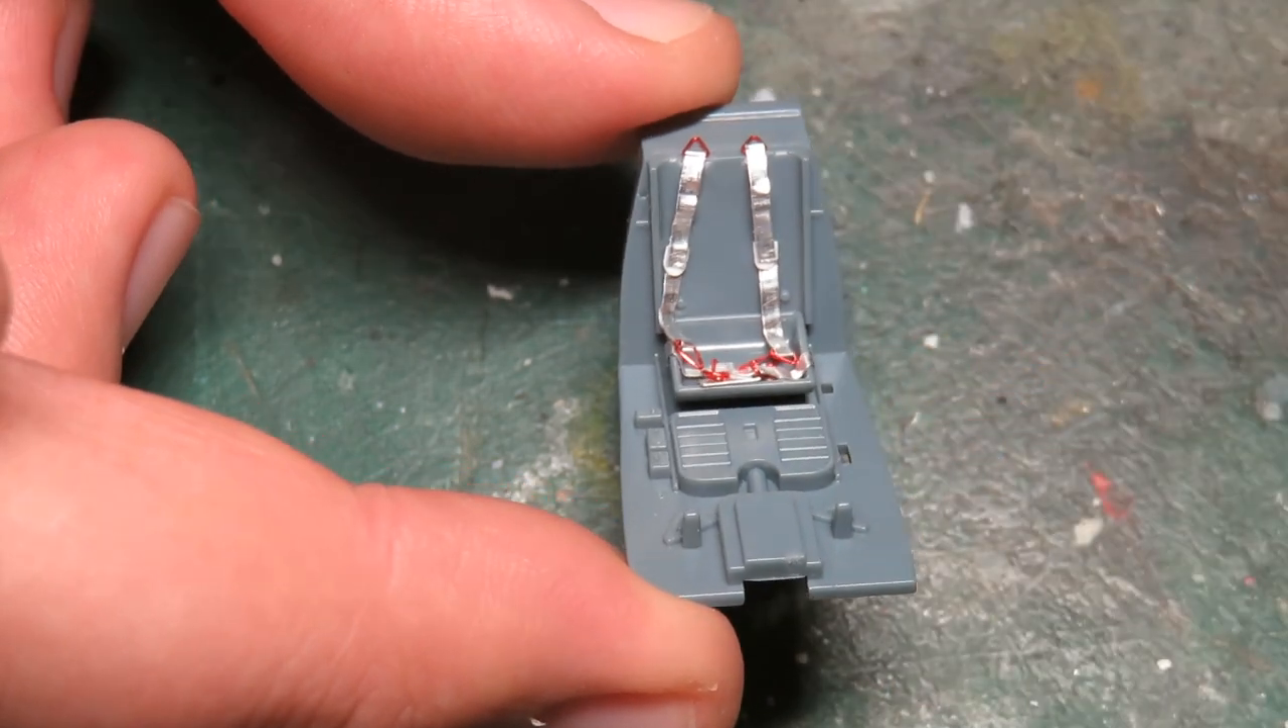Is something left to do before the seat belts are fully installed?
No.